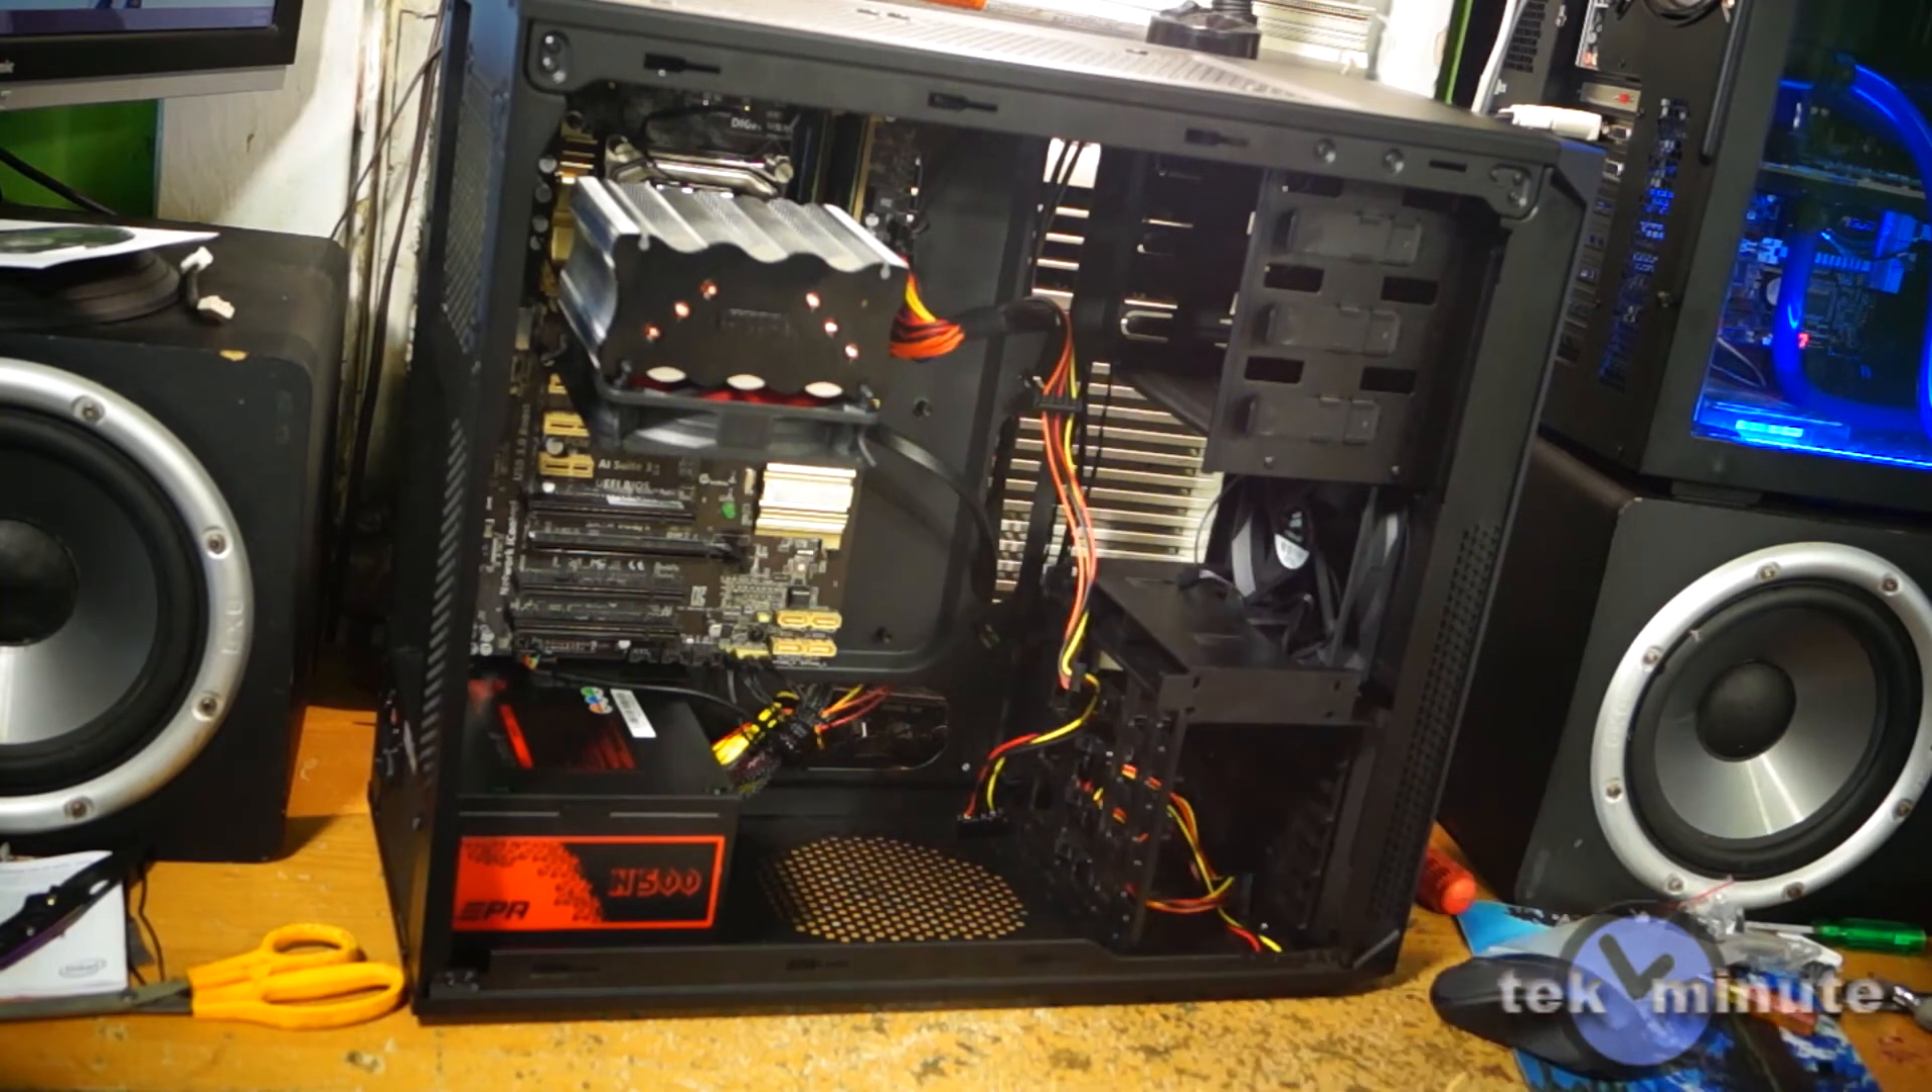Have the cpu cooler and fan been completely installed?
Yes.